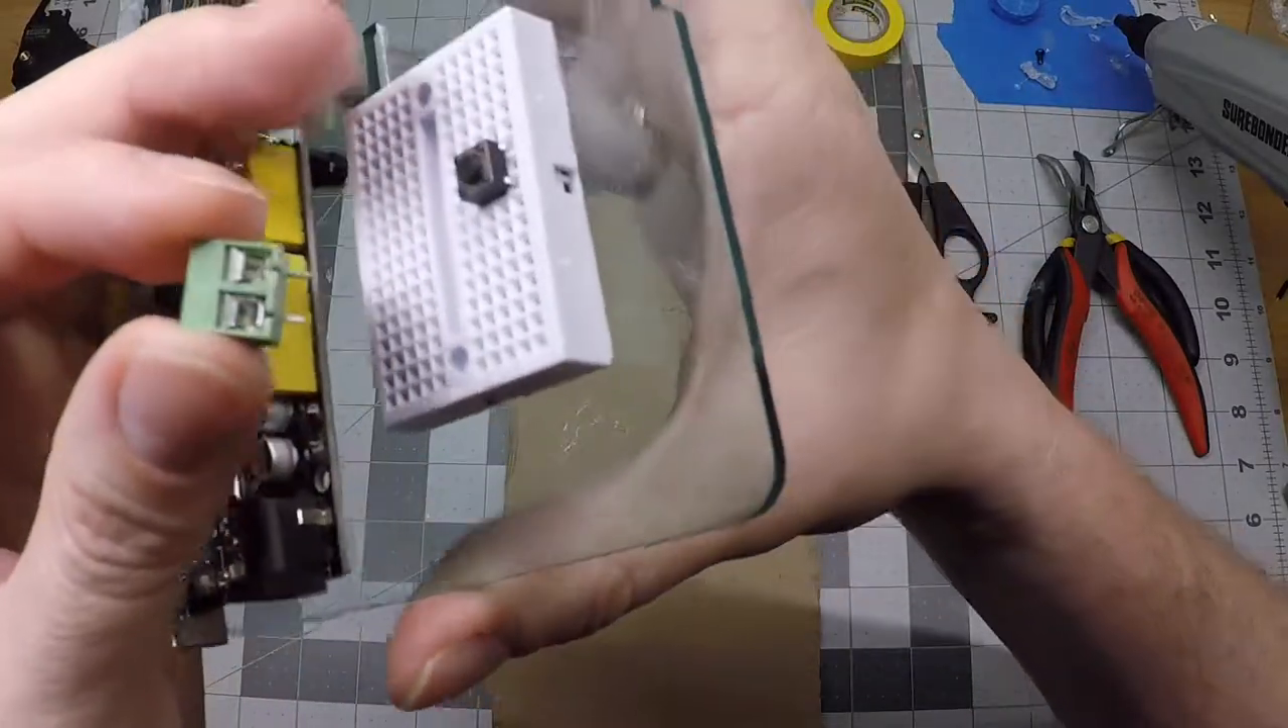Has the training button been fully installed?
Yes.